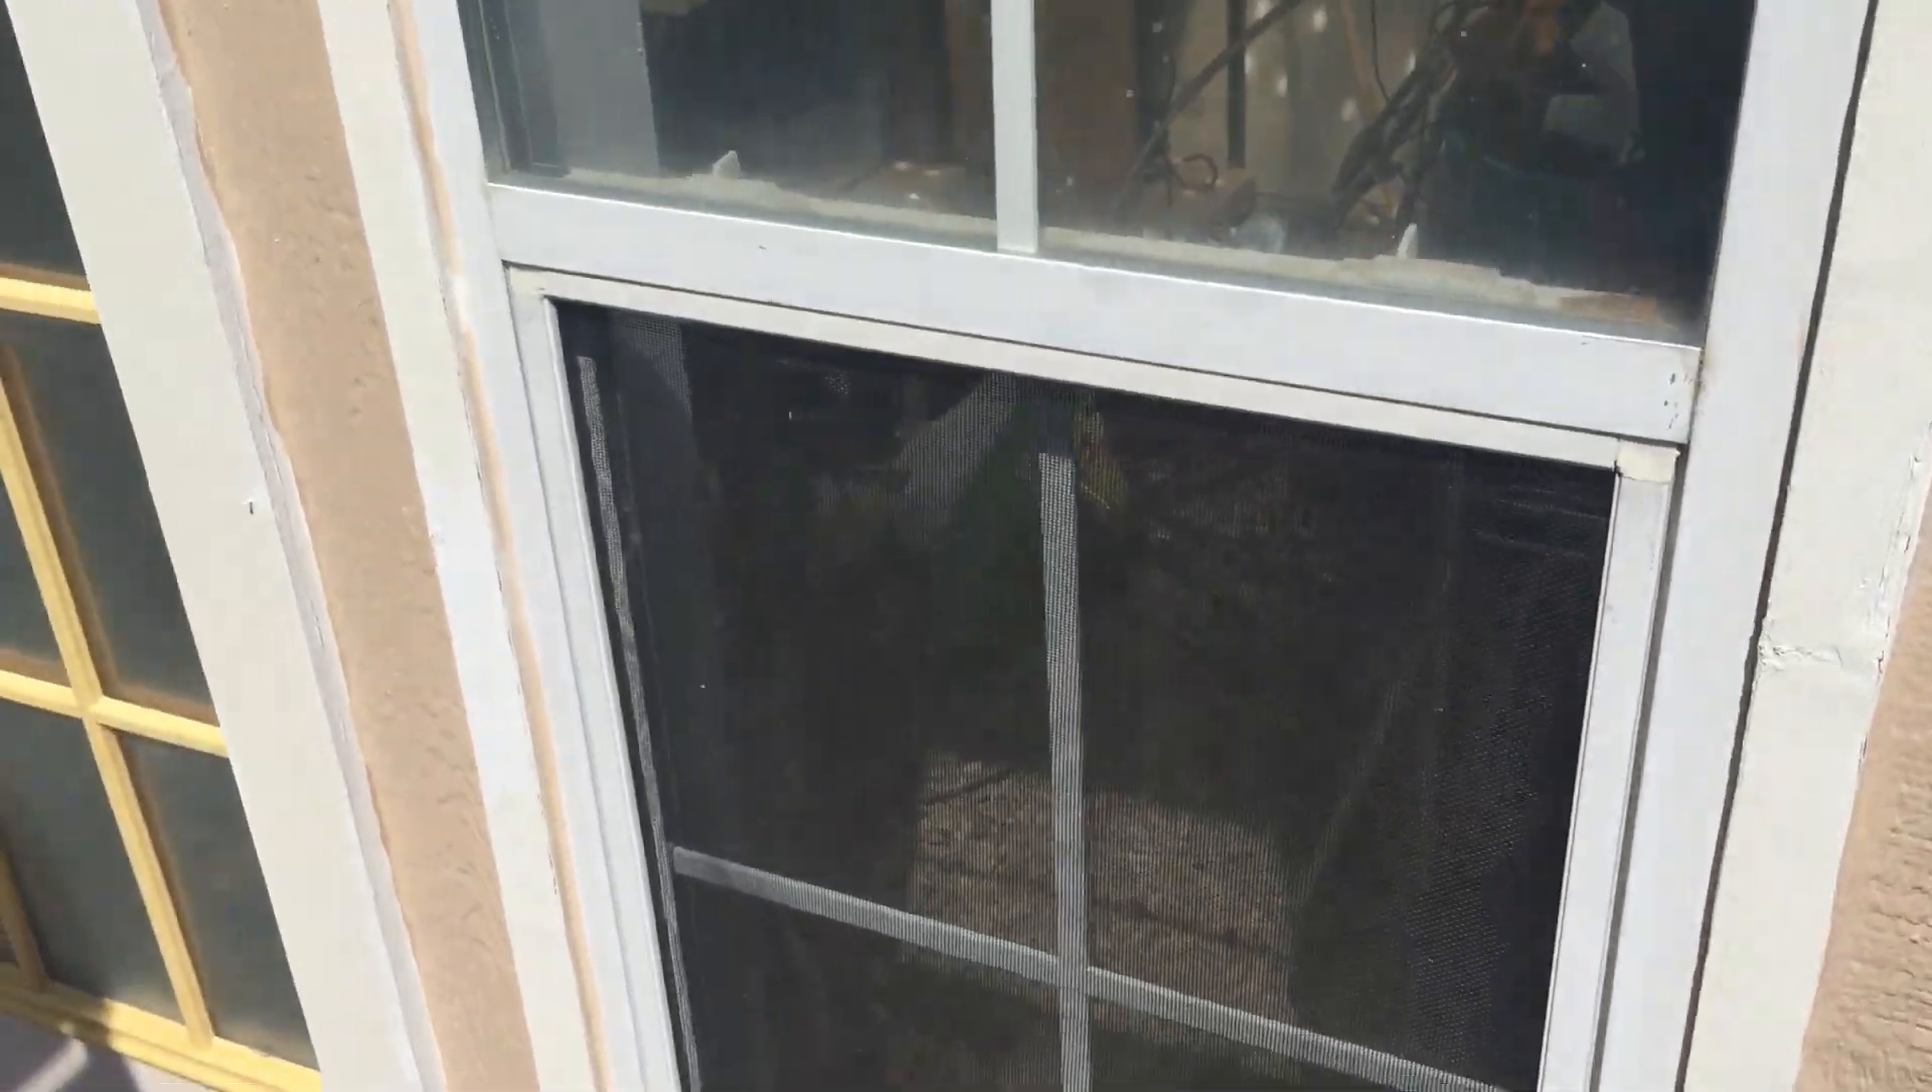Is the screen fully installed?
Yes.